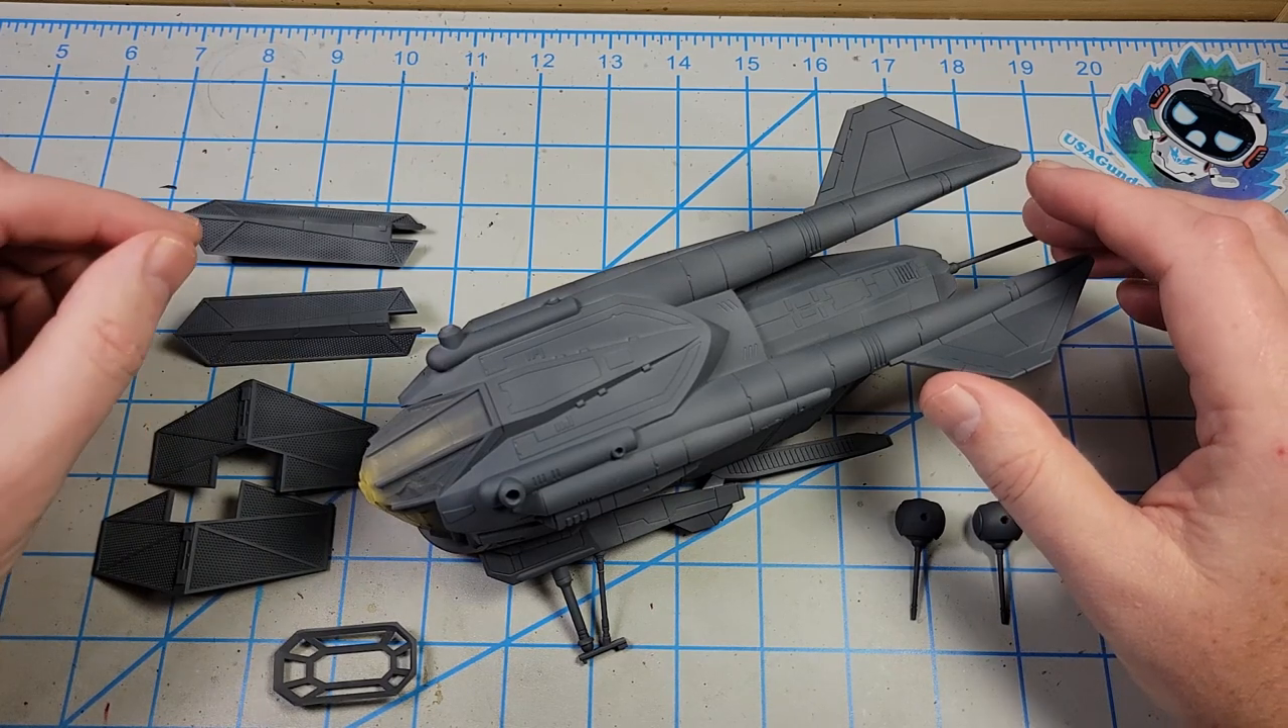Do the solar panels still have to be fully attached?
Yes.